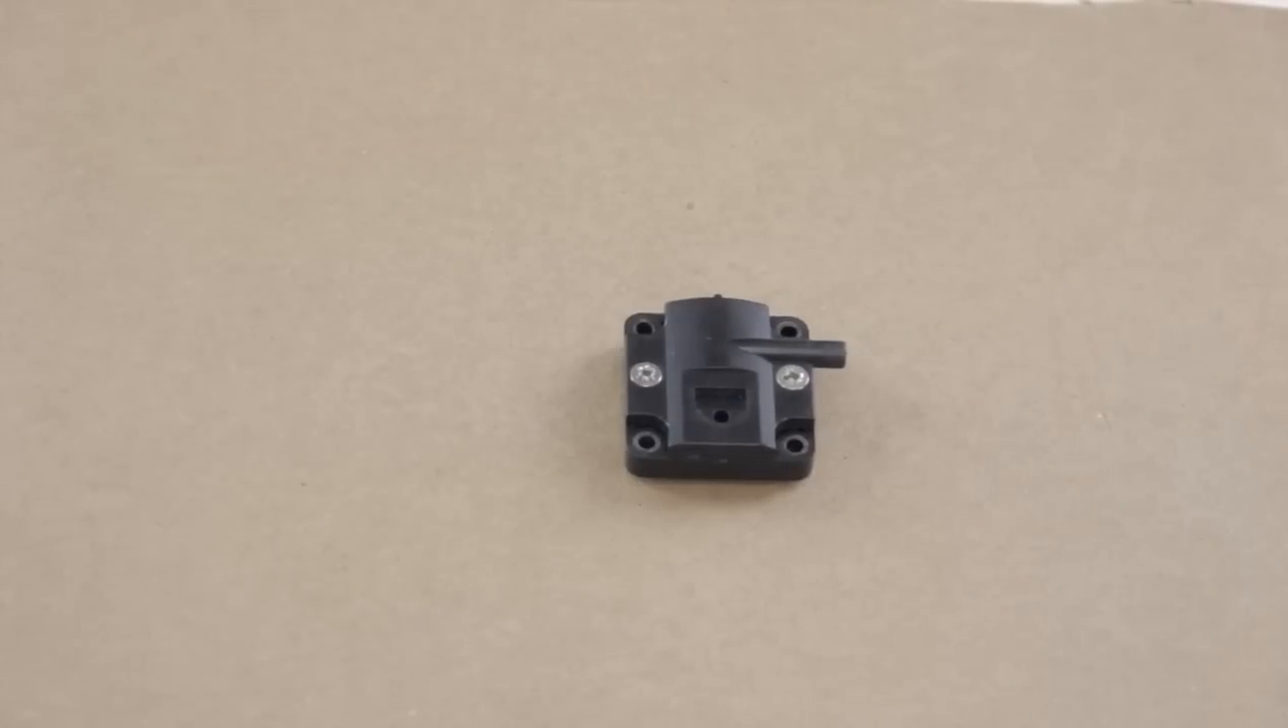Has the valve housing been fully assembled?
Yes.